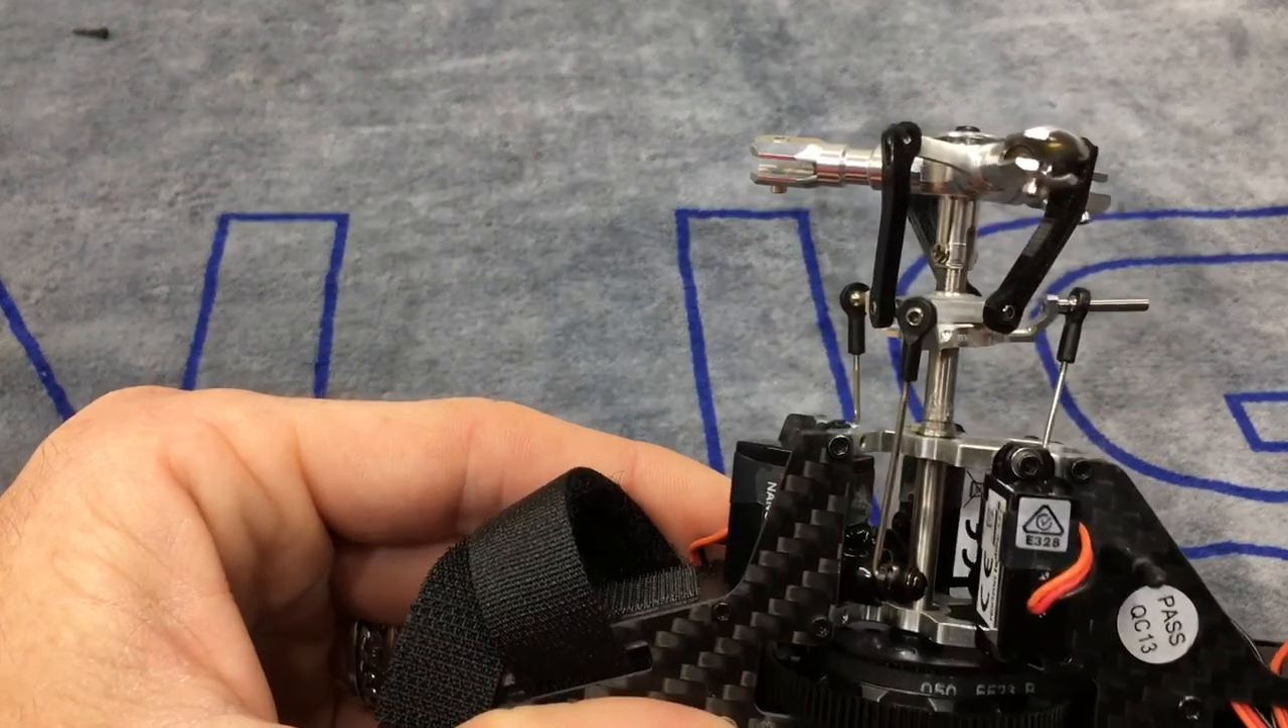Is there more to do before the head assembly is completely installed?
No.